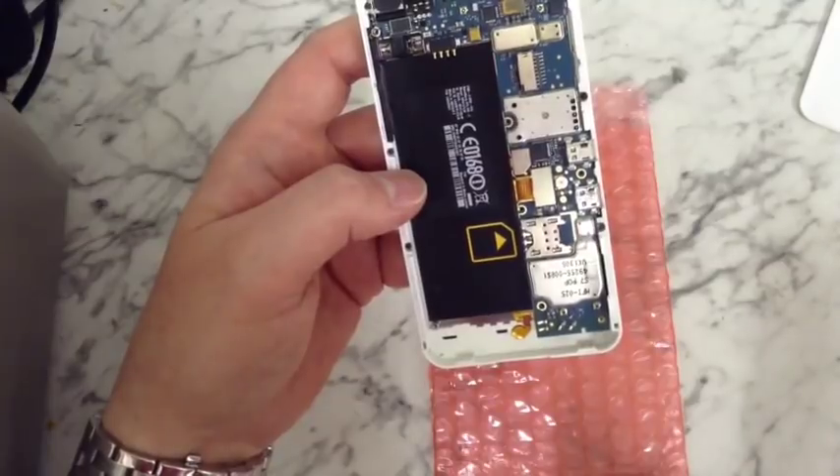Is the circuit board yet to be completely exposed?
No.